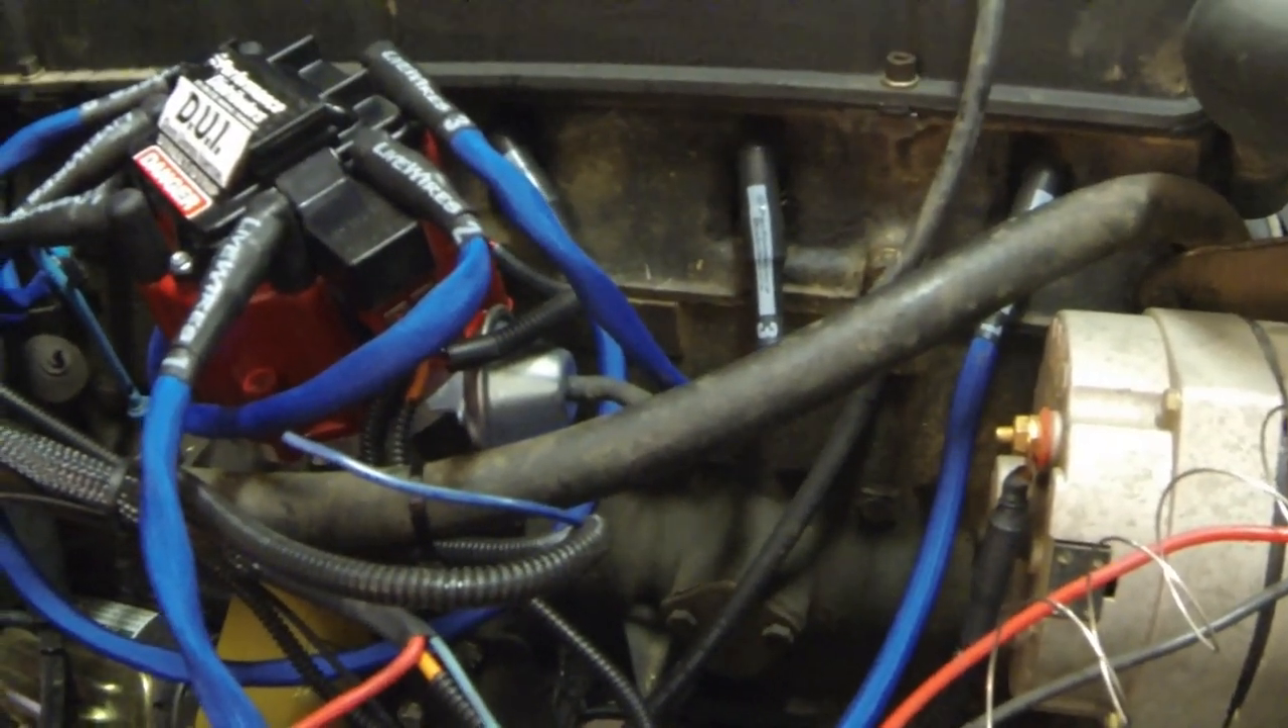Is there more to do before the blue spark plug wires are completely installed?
No.